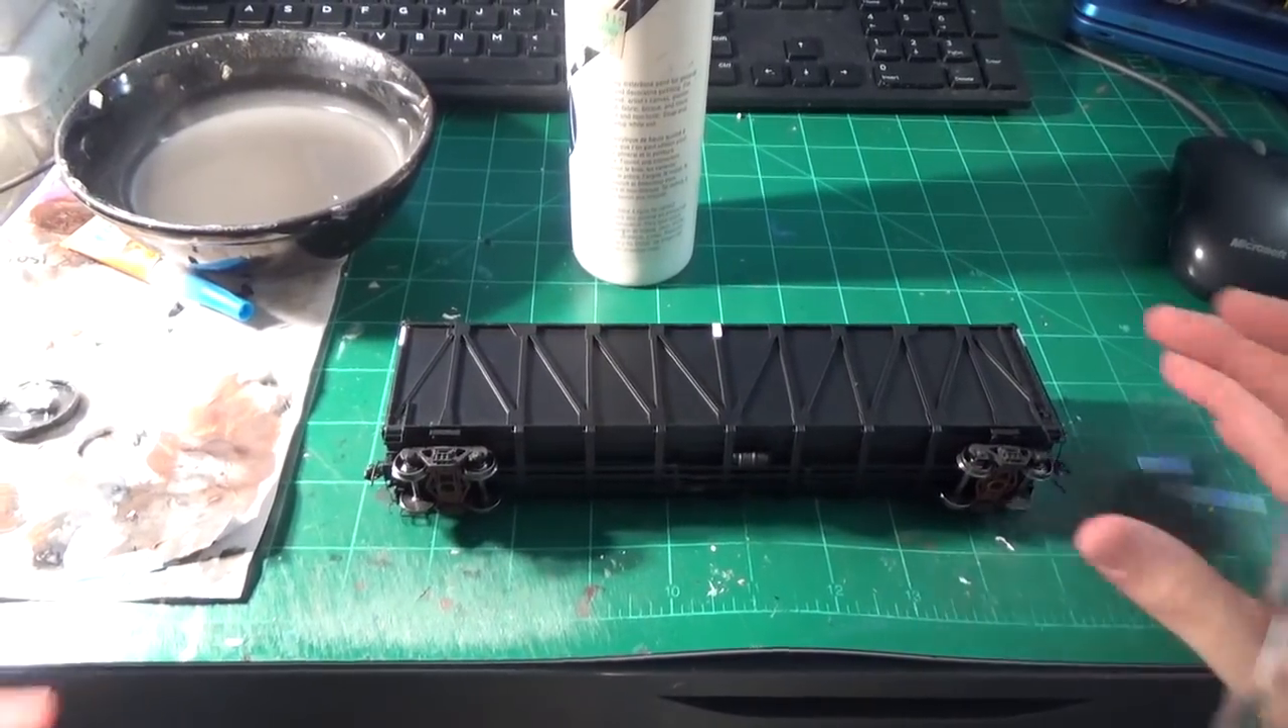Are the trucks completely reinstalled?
Yes.